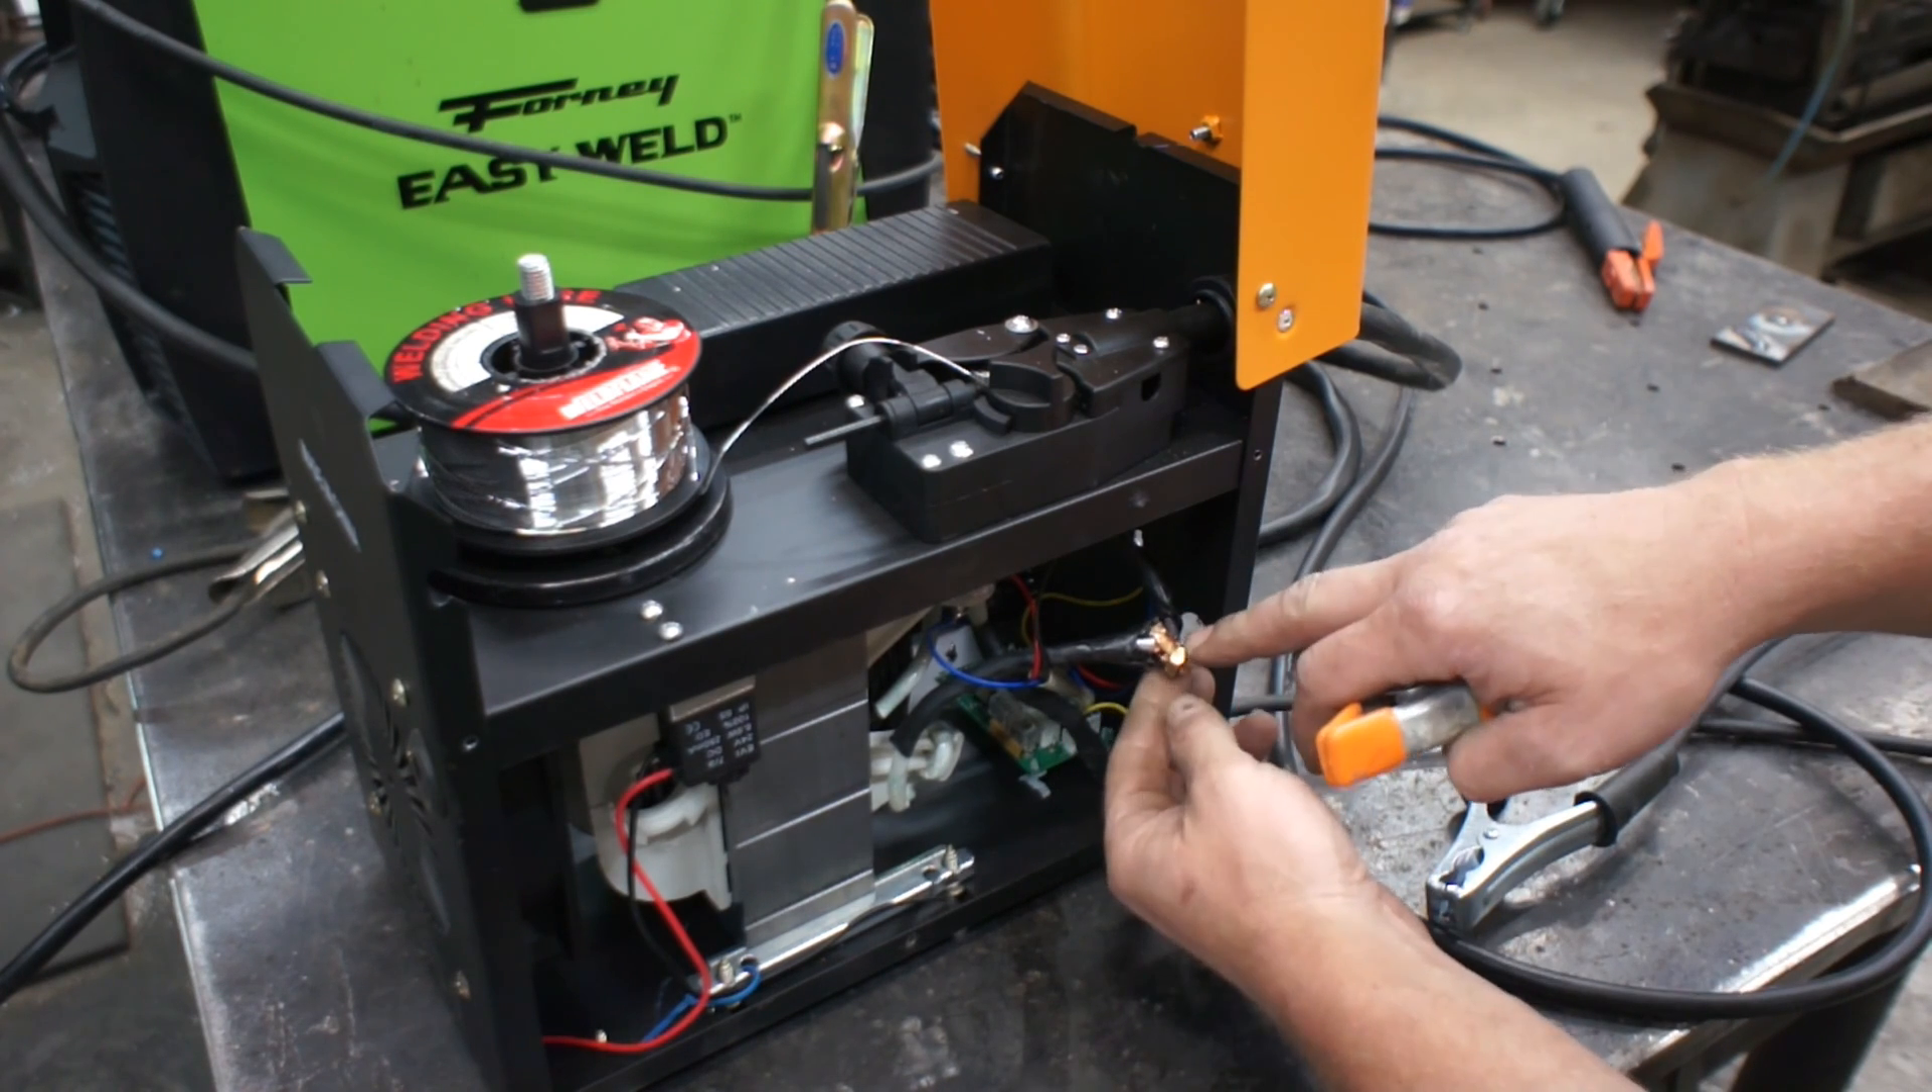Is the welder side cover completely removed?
Yes.